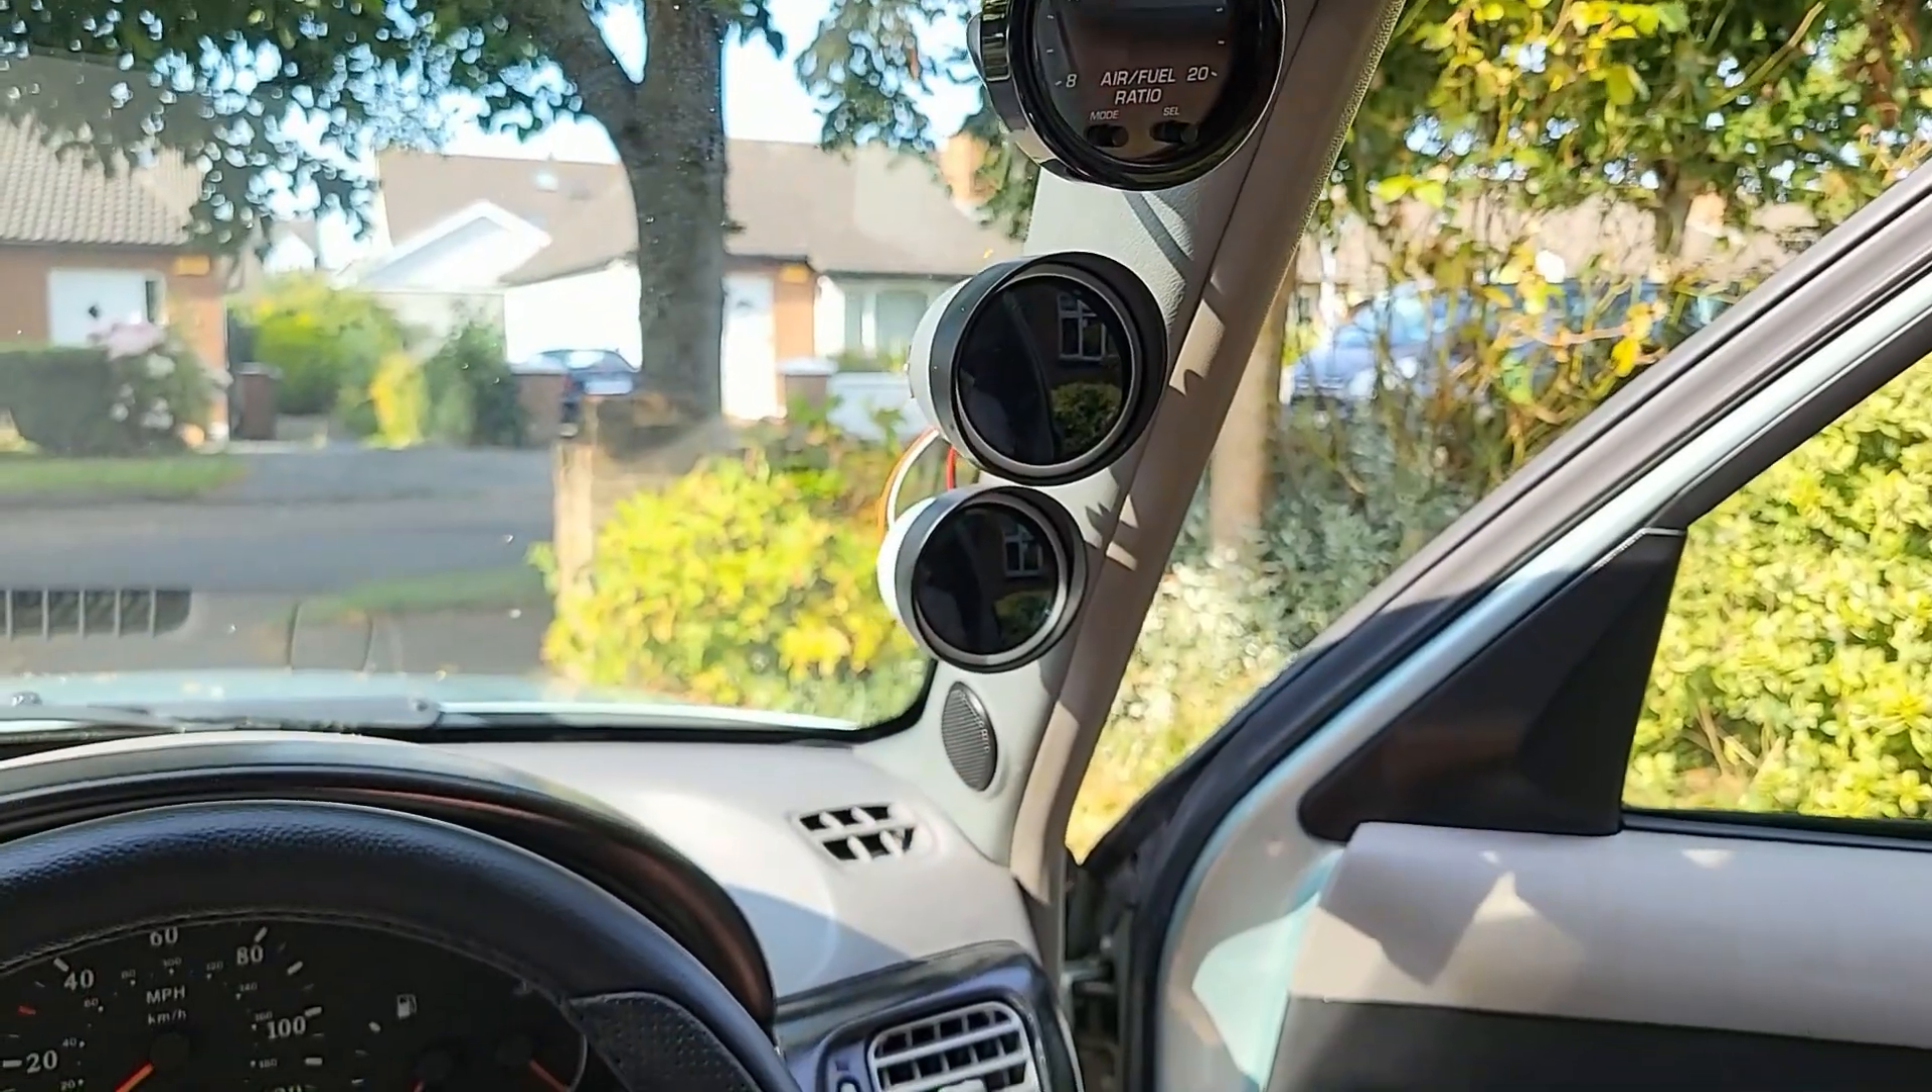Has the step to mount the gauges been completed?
Yes.